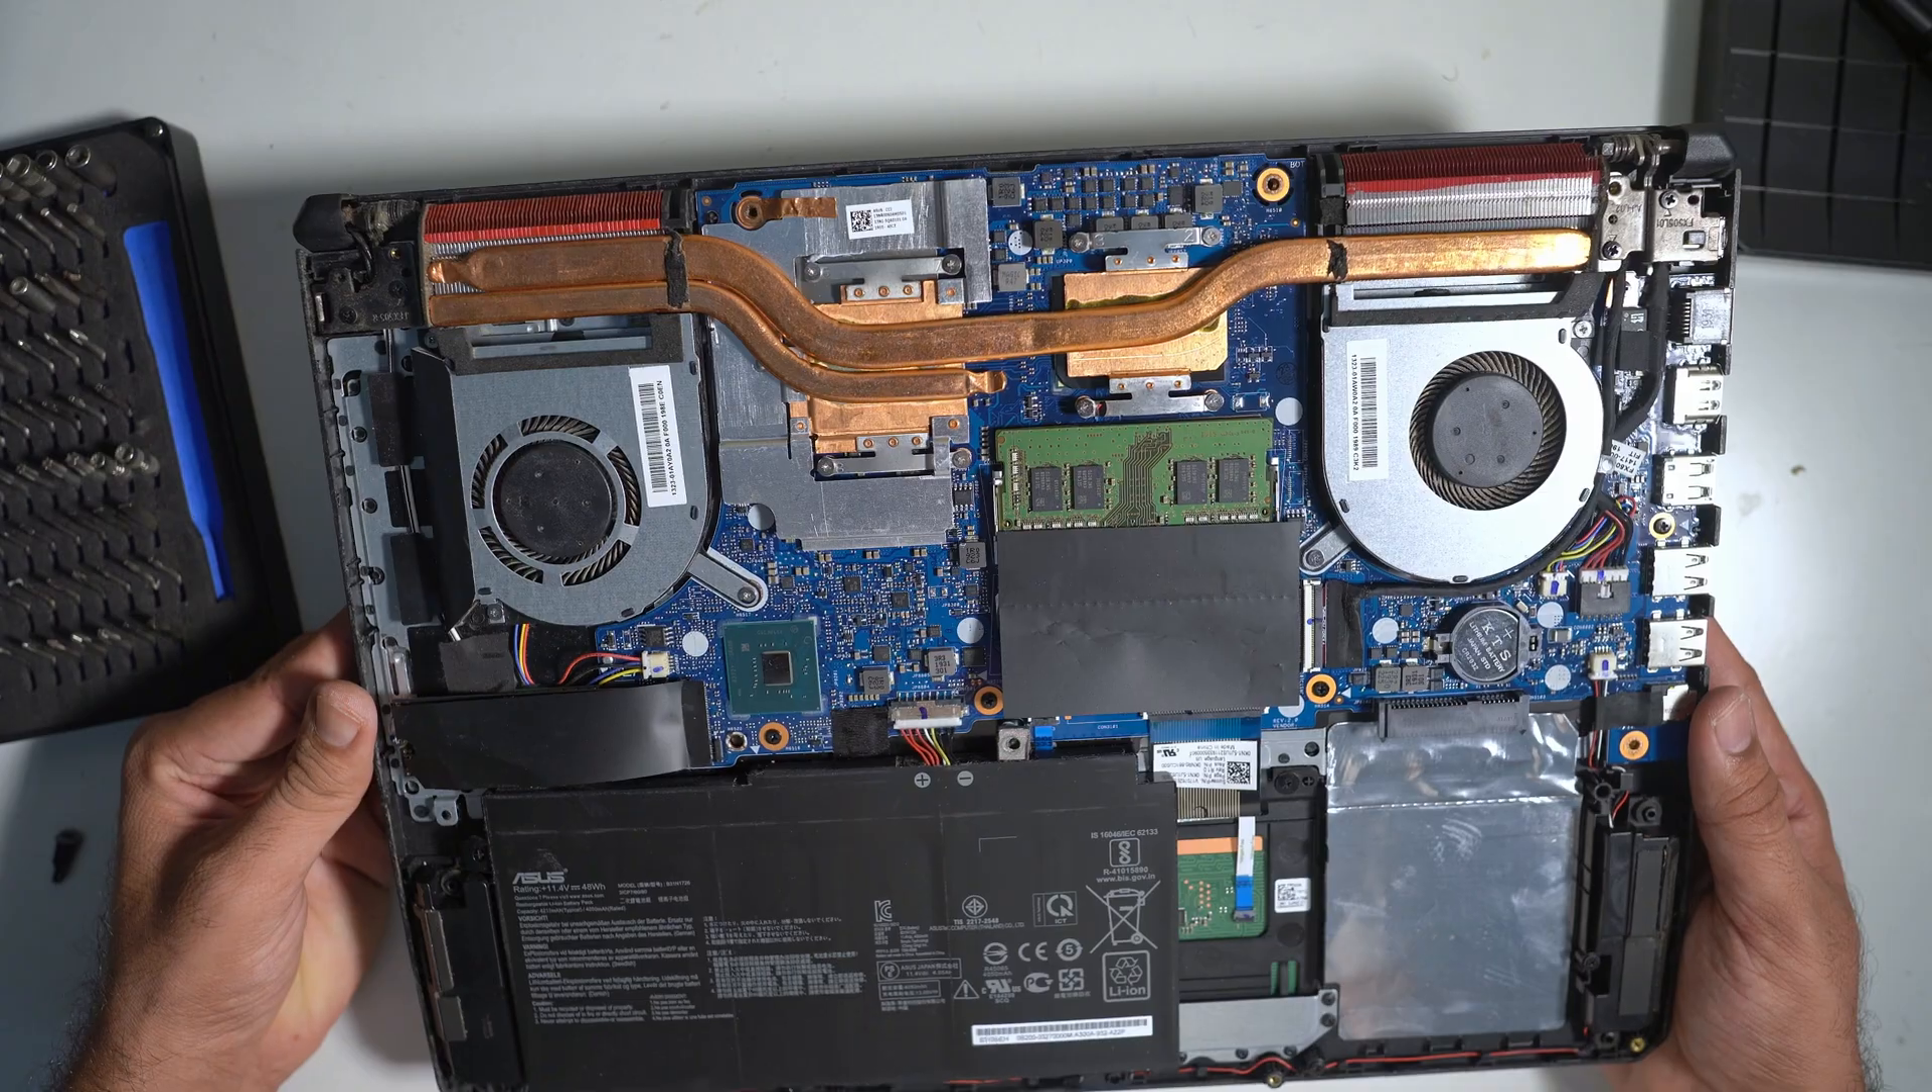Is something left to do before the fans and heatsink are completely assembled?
No.